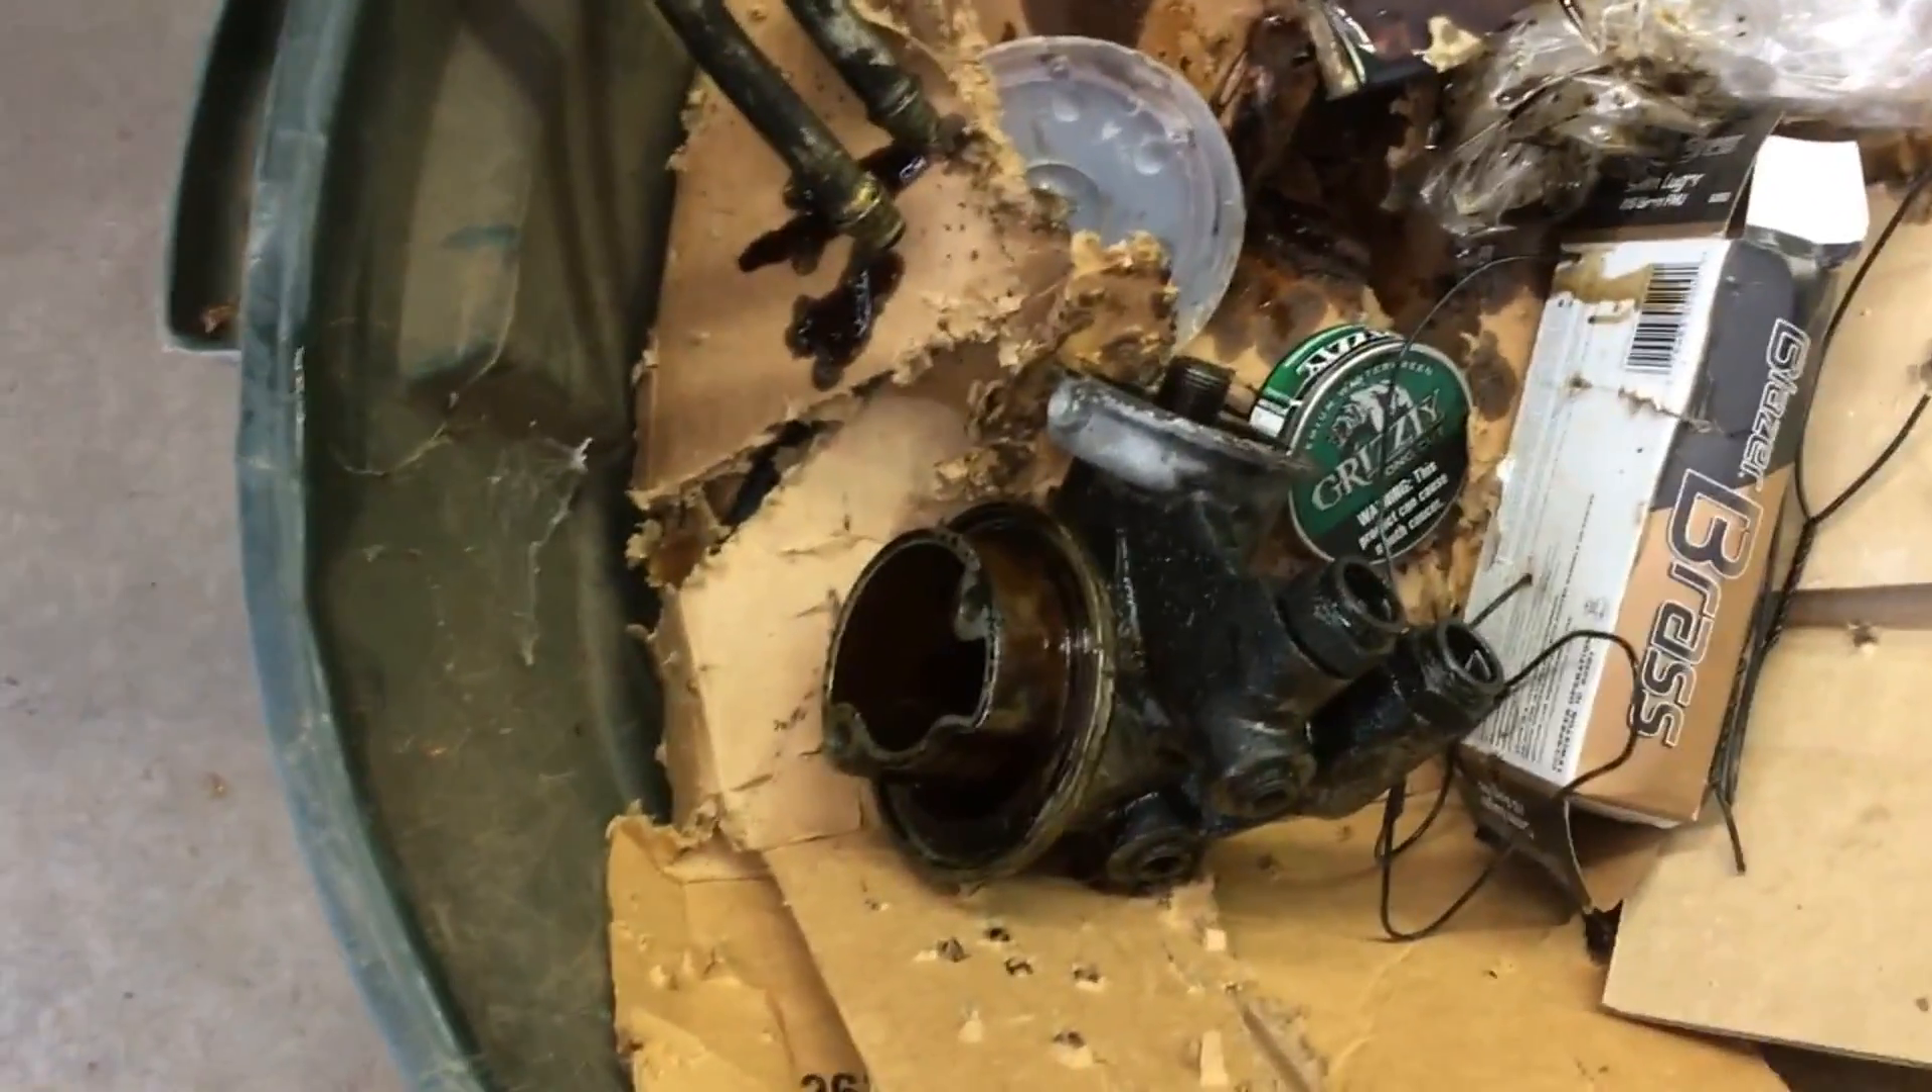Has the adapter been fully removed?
Yes.